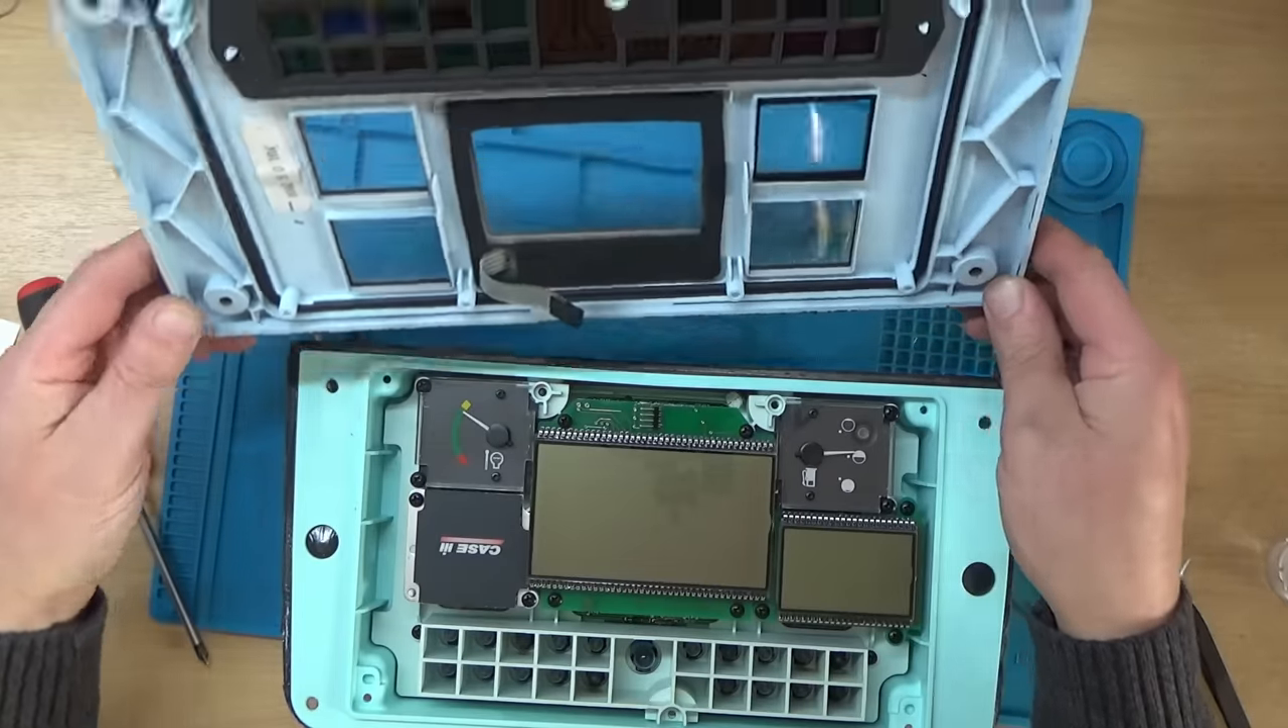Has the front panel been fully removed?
Yes.